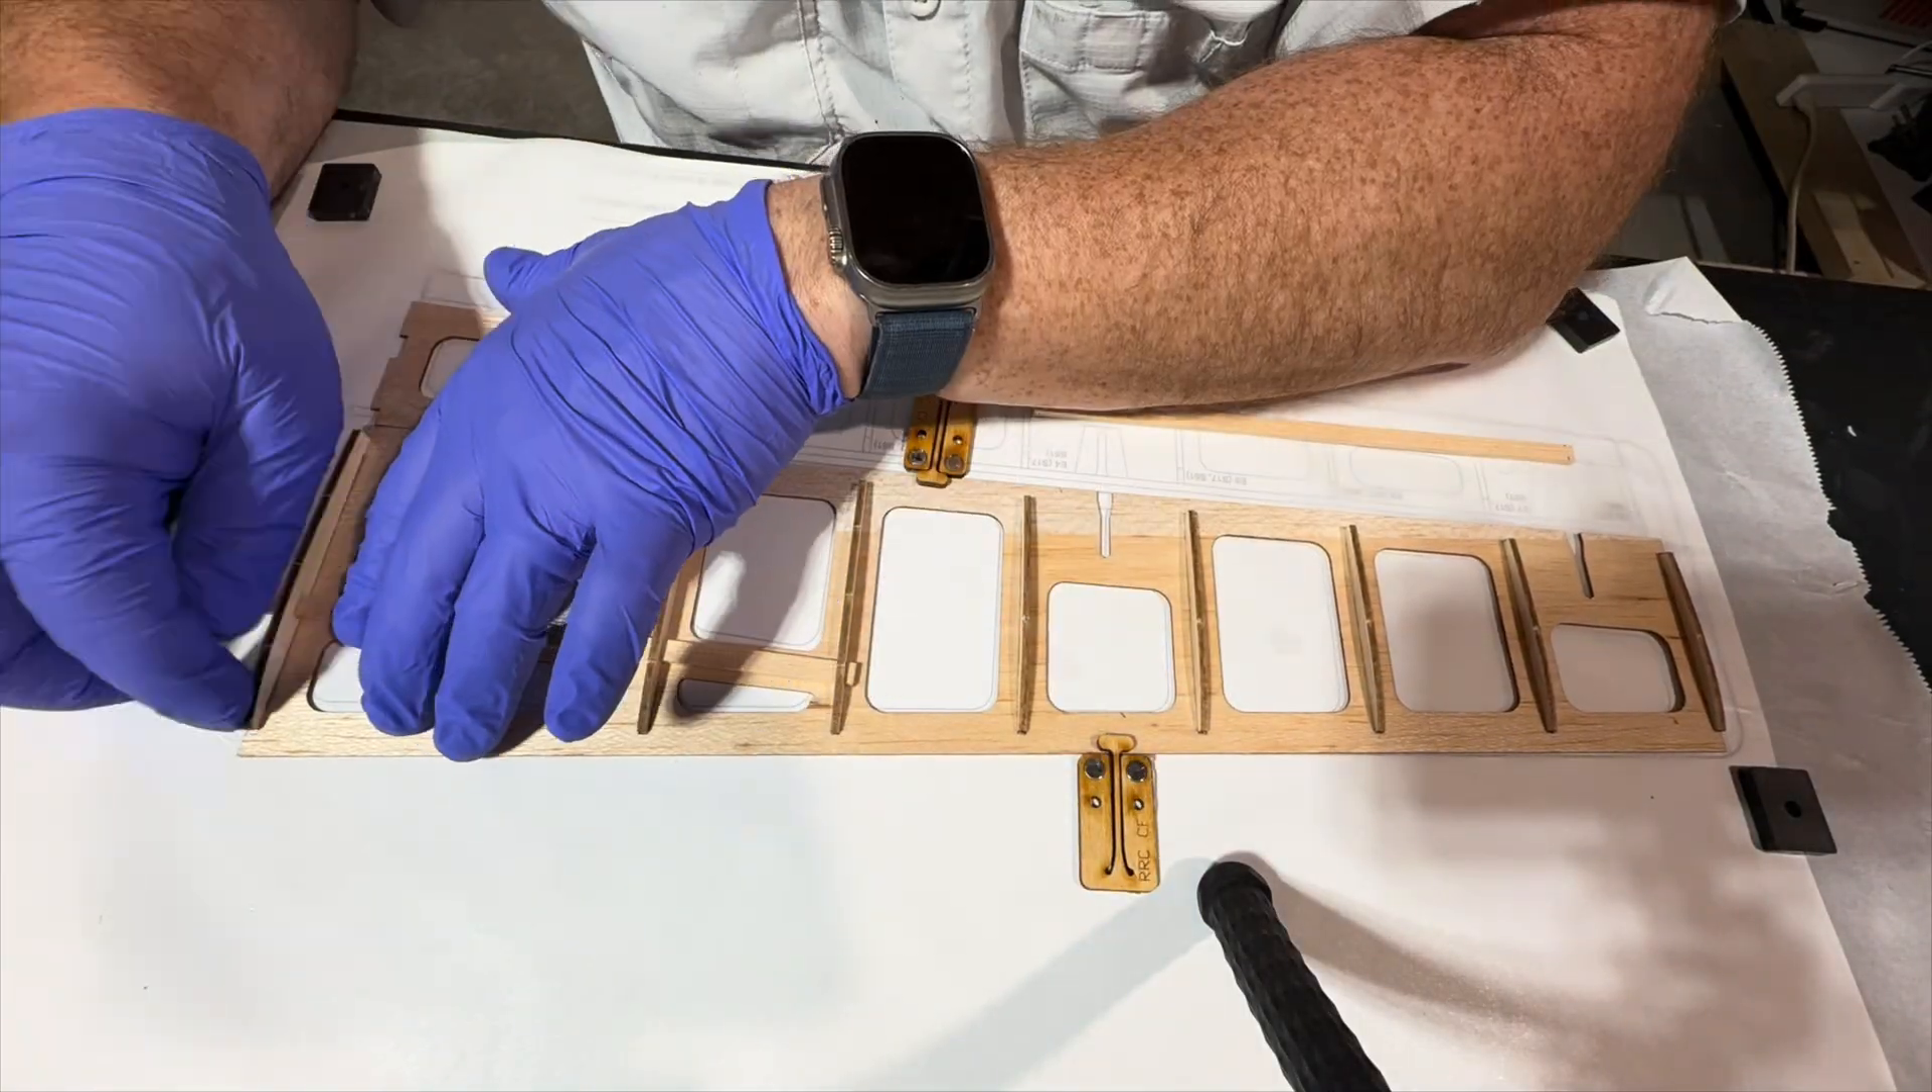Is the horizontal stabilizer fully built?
No.